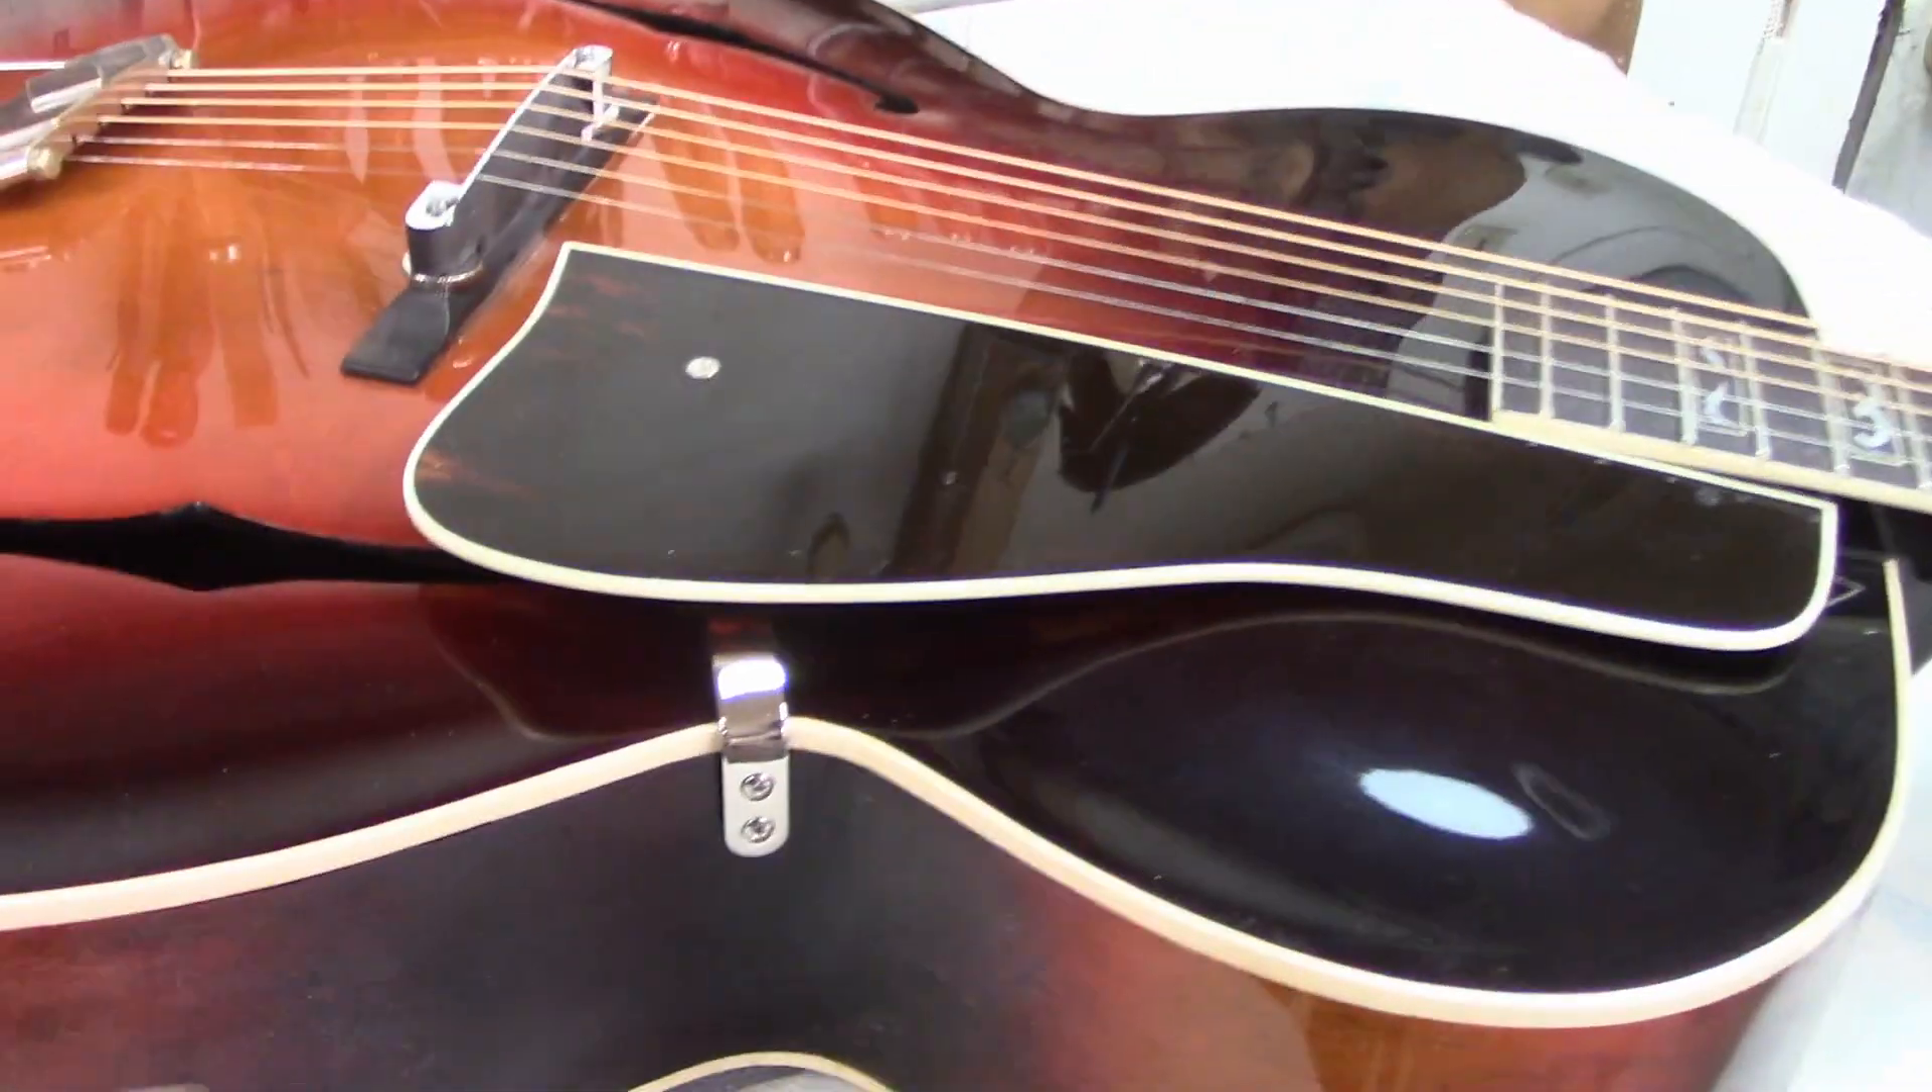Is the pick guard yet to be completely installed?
No.